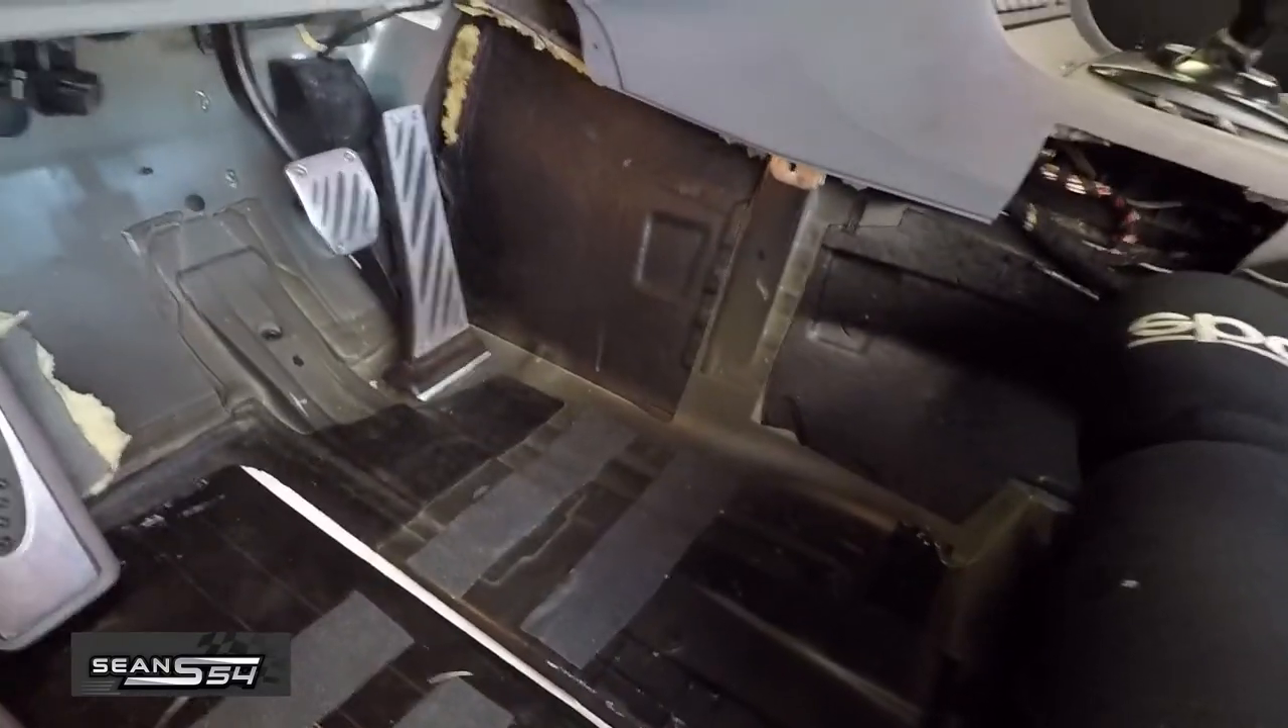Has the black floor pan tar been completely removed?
No.